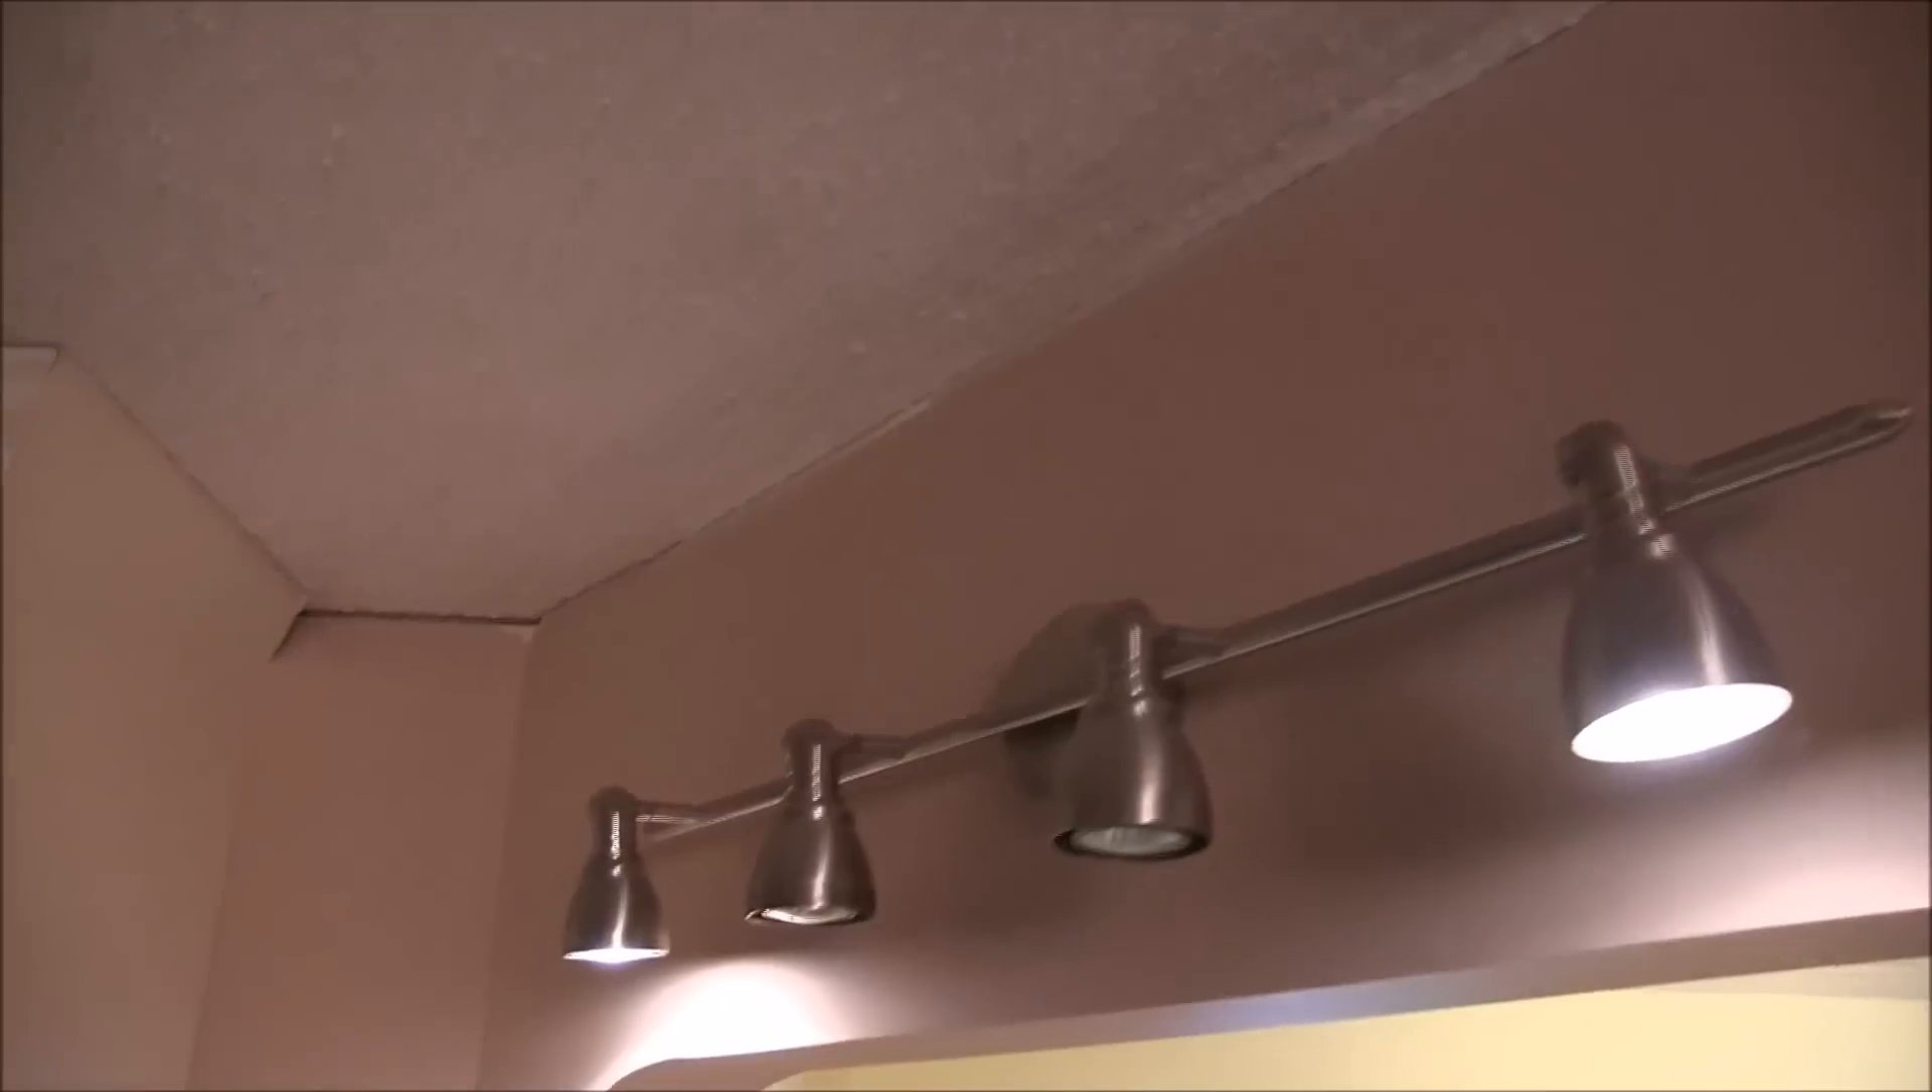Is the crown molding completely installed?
No.